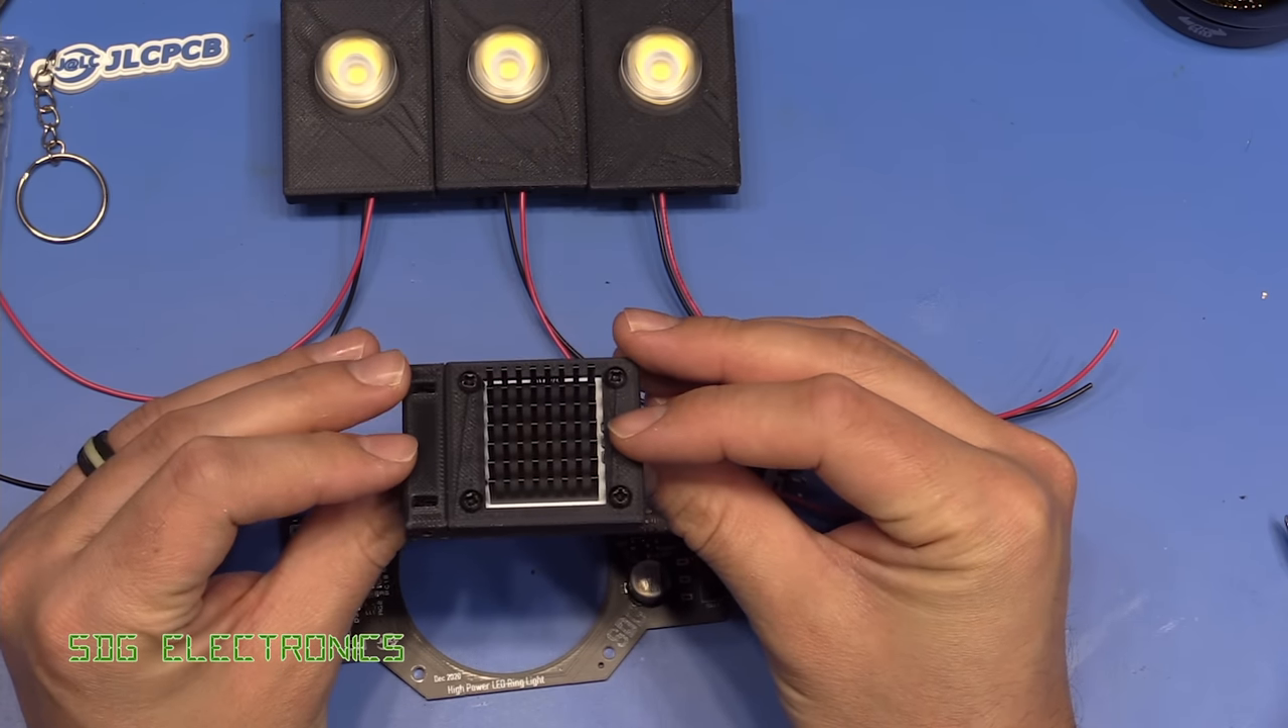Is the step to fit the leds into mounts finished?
Yes.